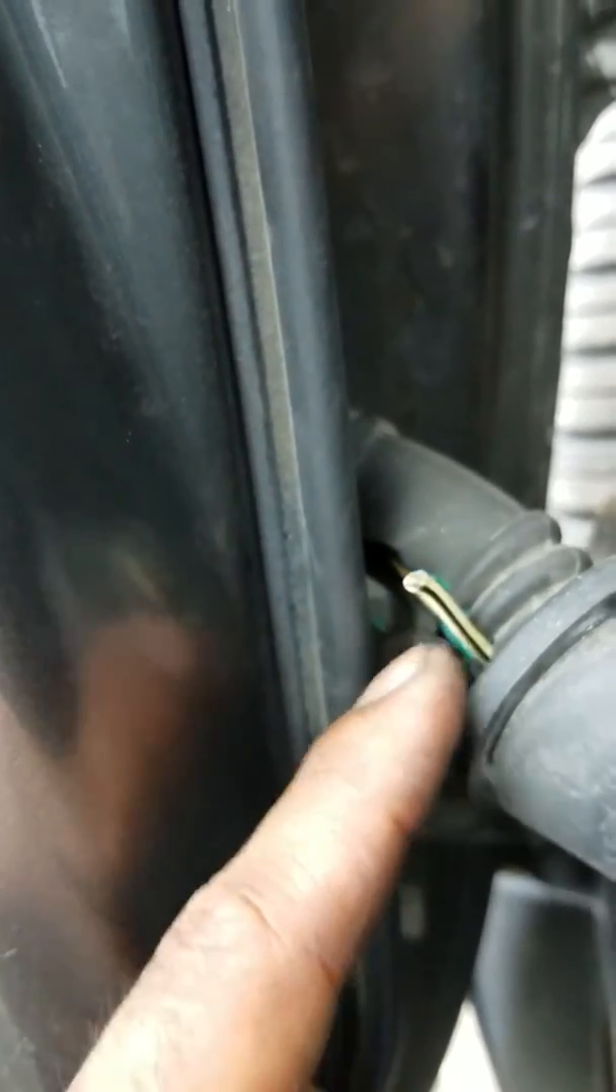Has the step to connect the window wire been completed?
No.